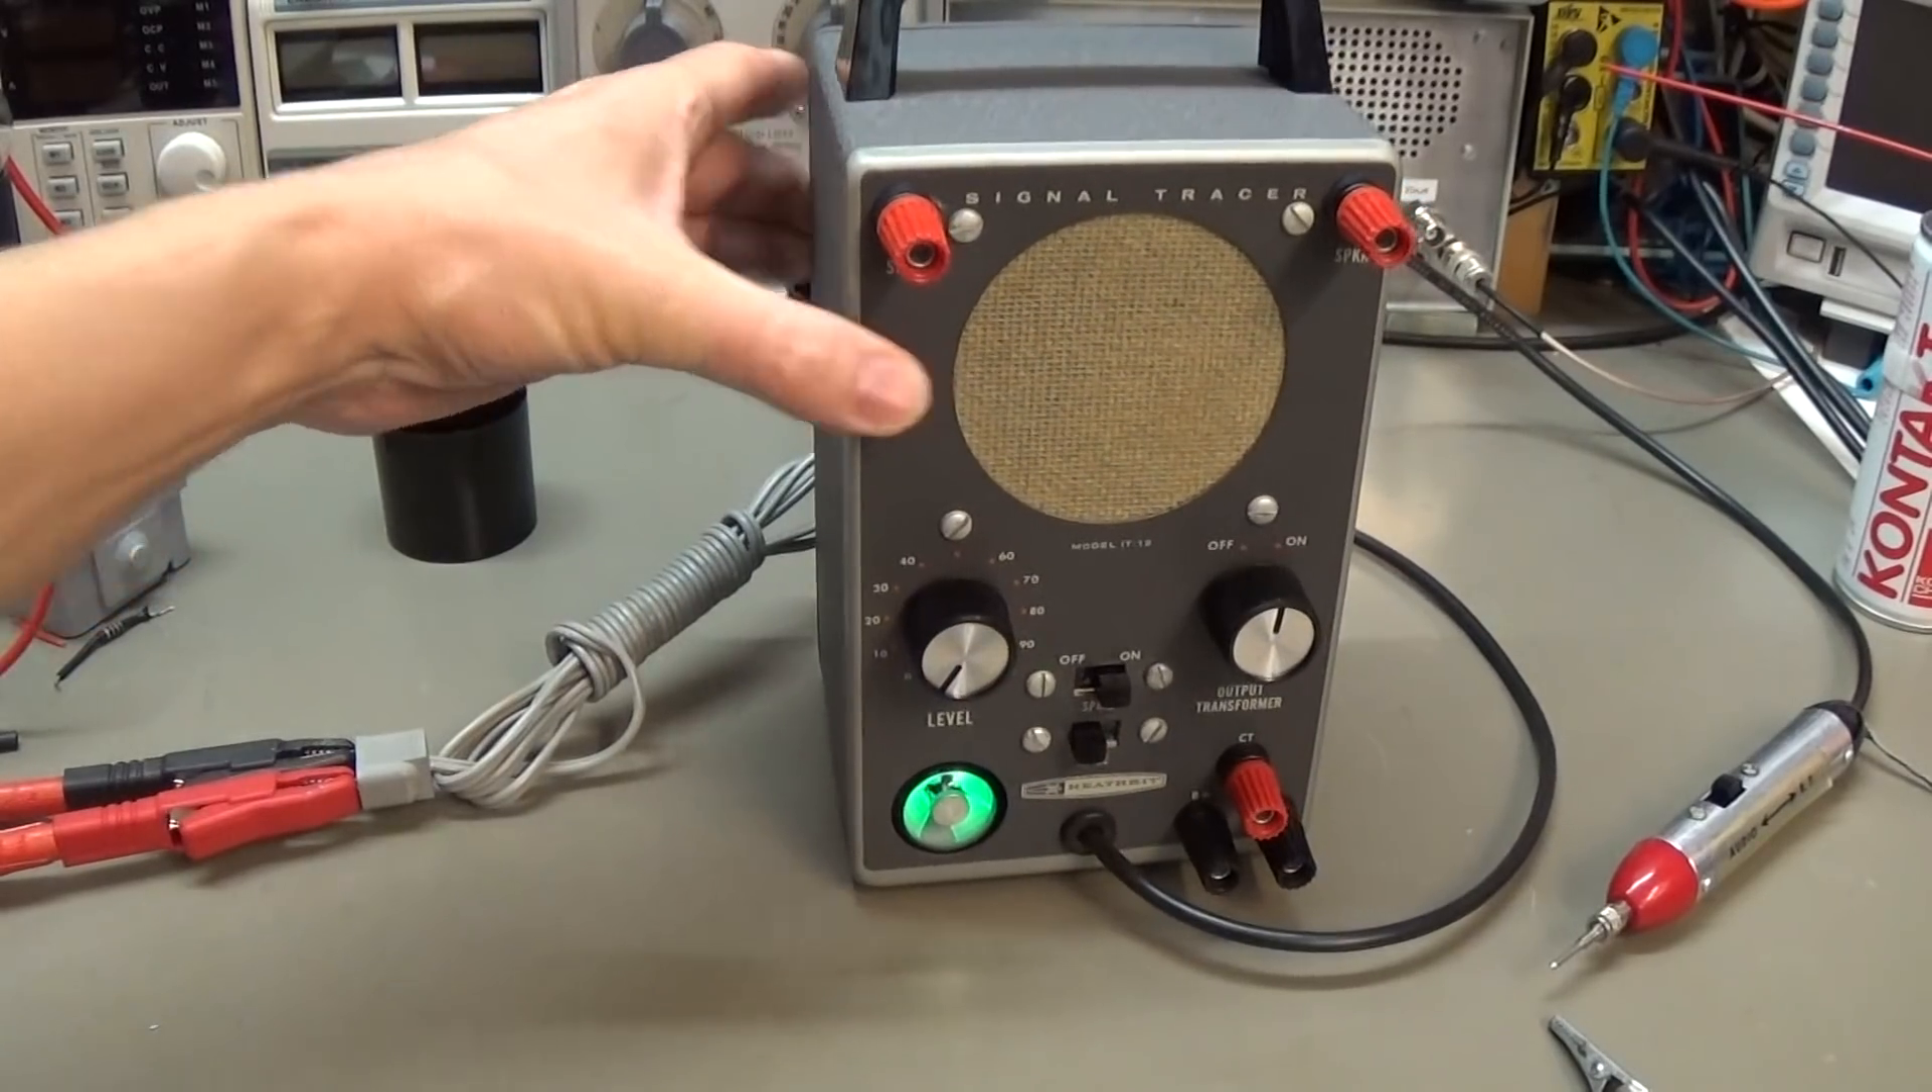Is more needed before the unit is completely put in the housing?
No.